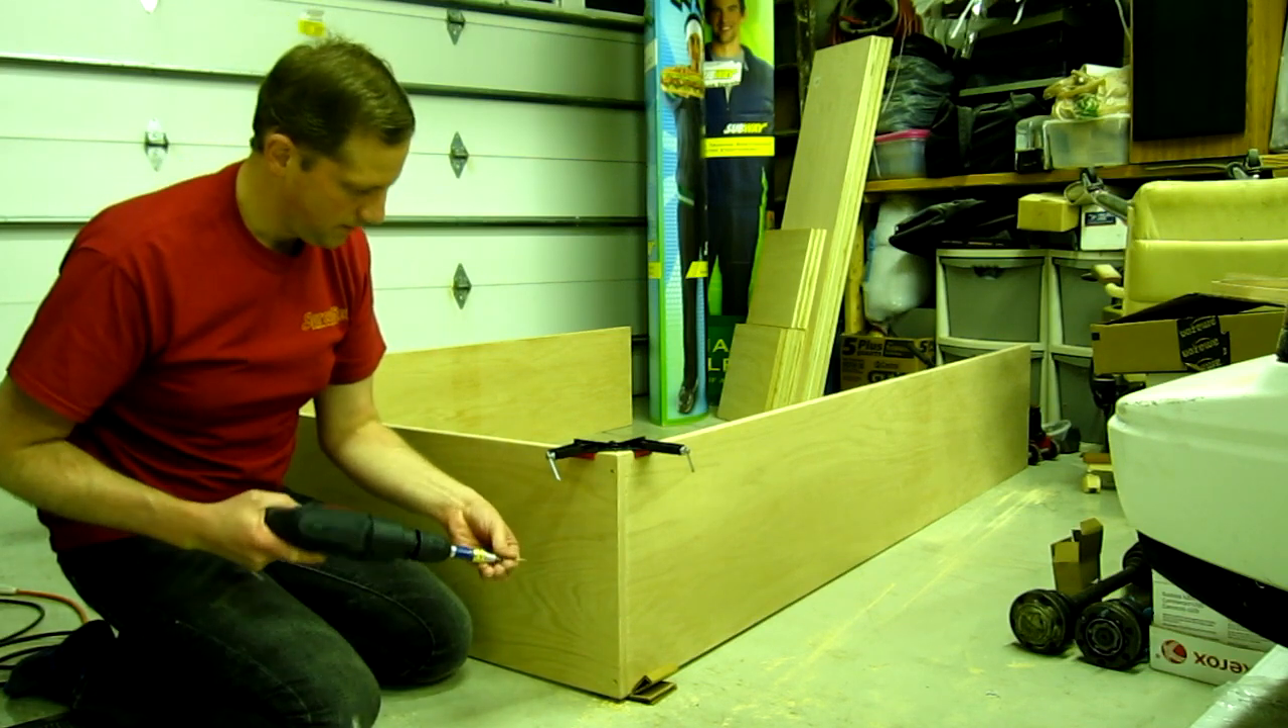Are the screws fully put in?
No.